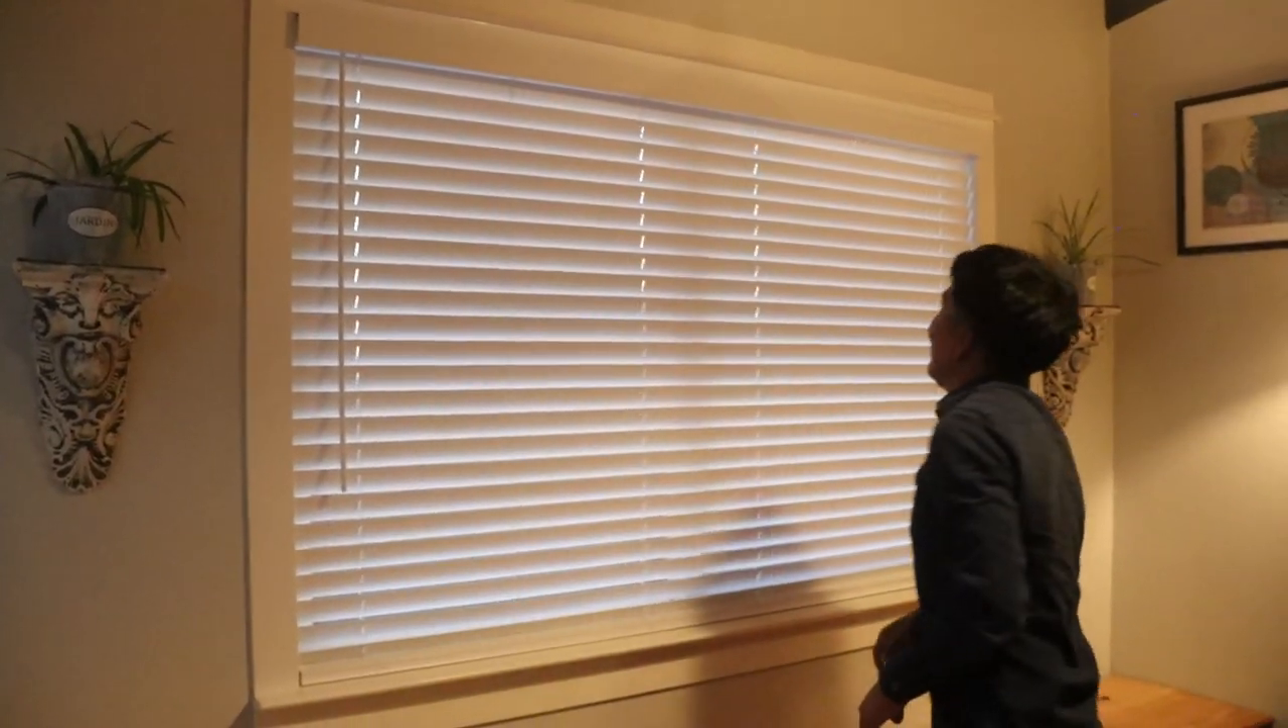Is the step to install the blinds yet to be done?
No.